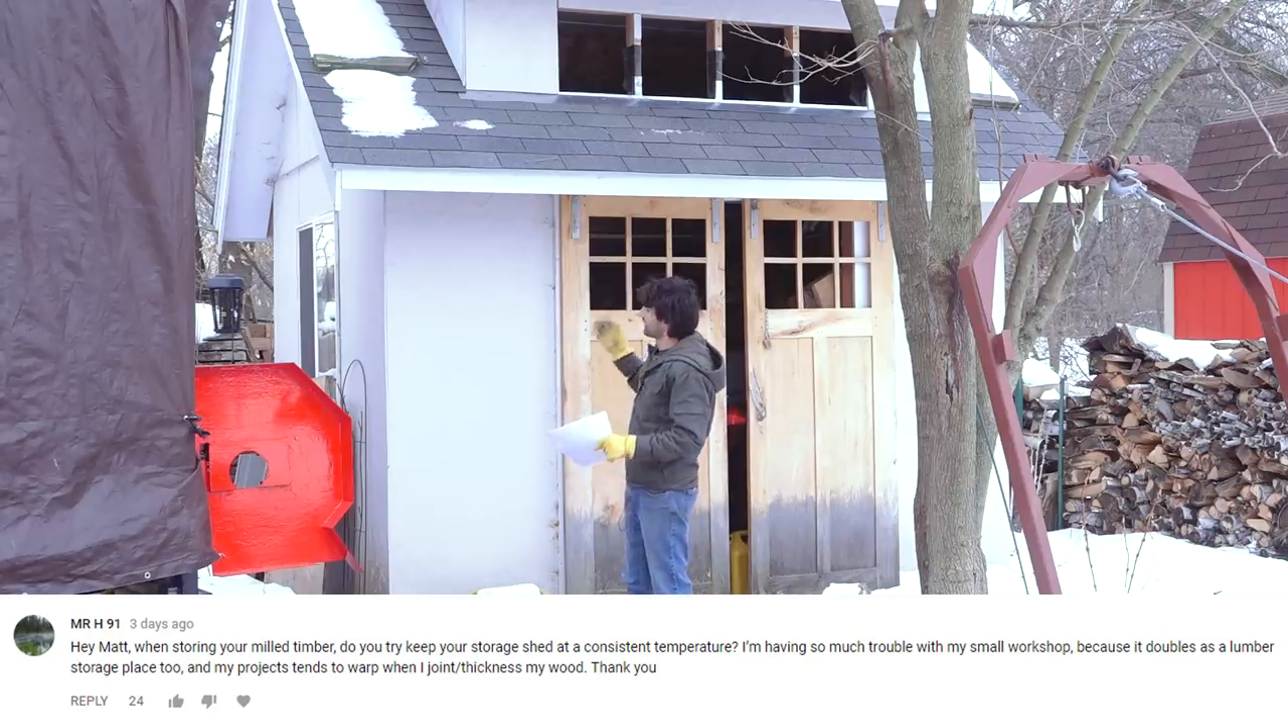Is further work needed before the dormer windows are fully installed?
Yes.